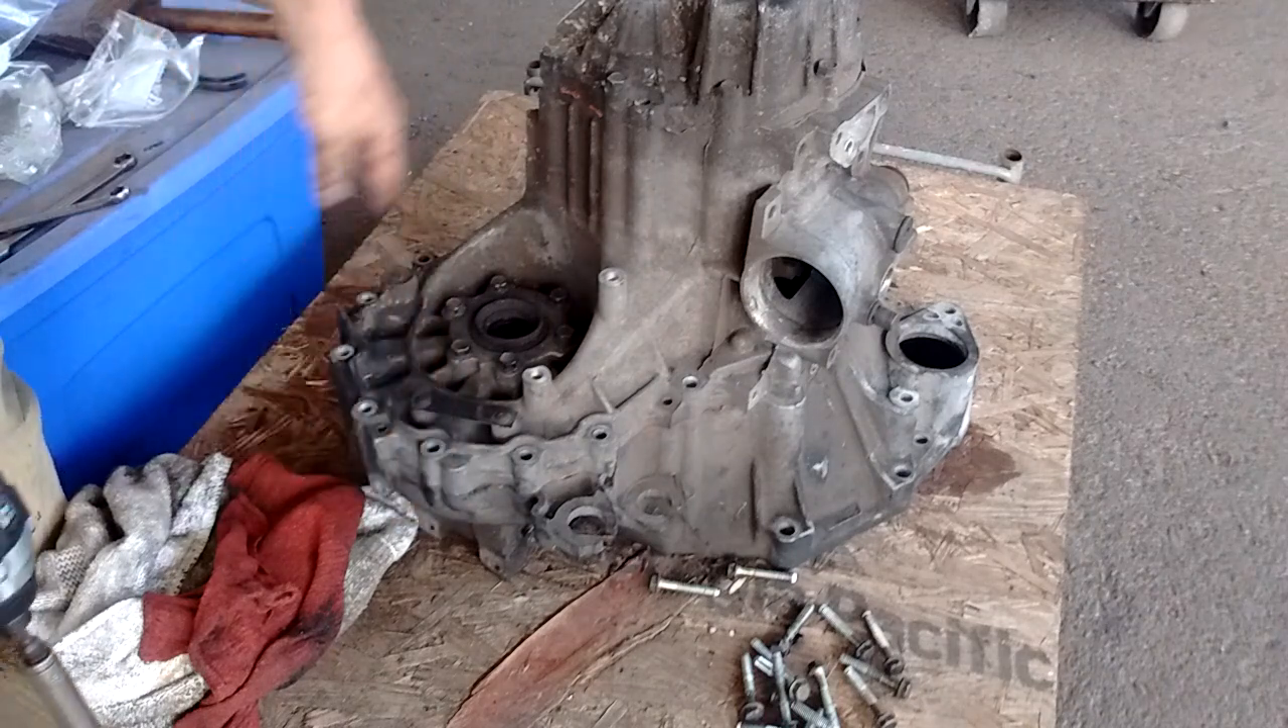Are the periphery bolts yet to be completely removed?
No.